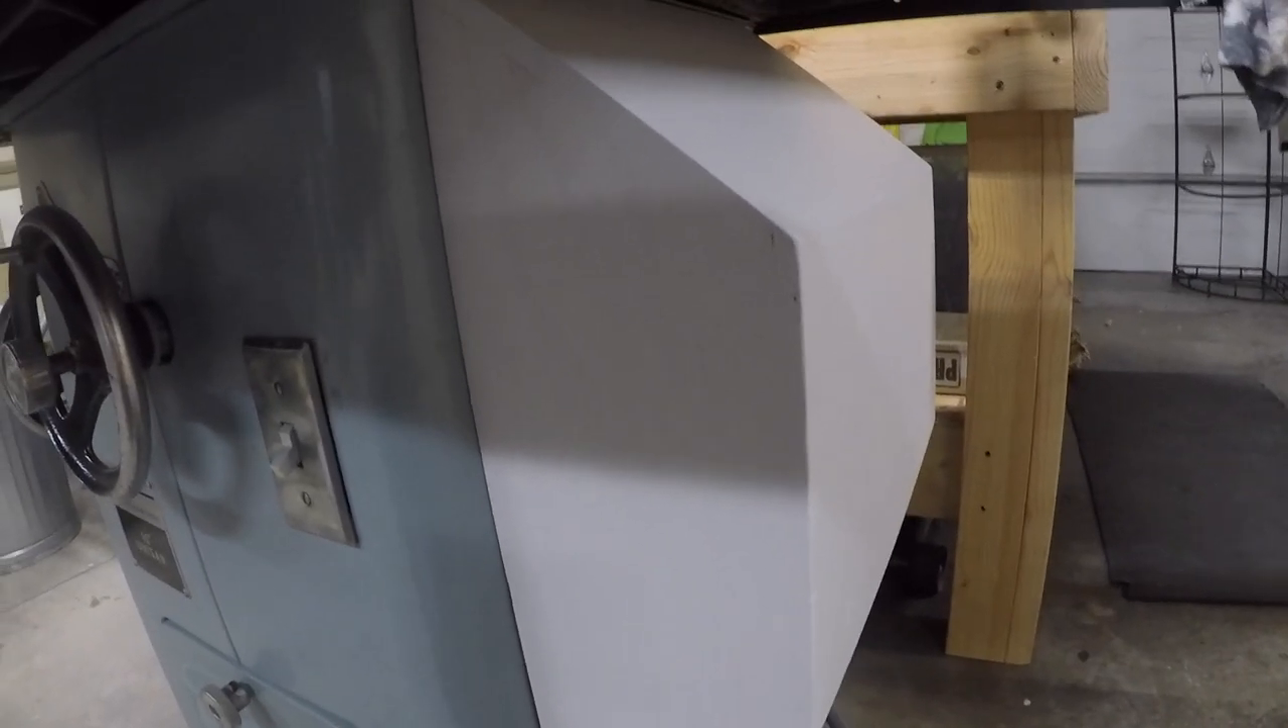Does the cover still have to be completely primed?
No.